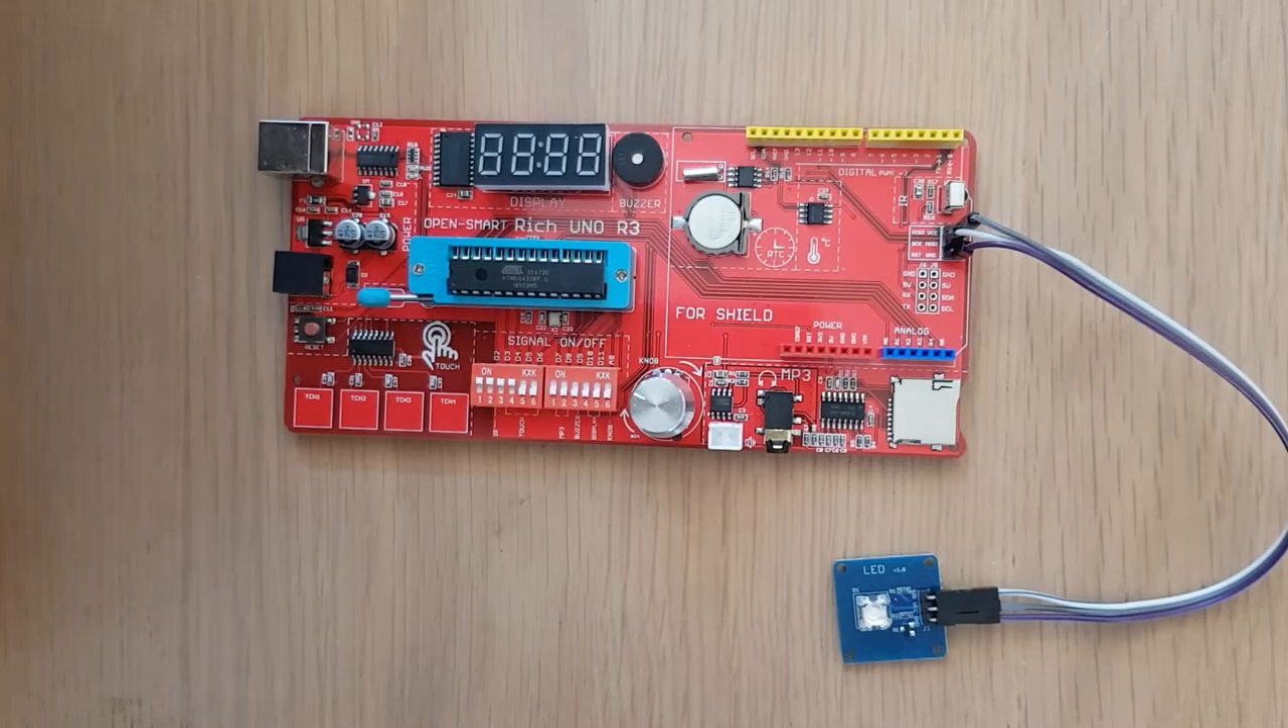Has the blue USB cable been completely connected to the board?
No.